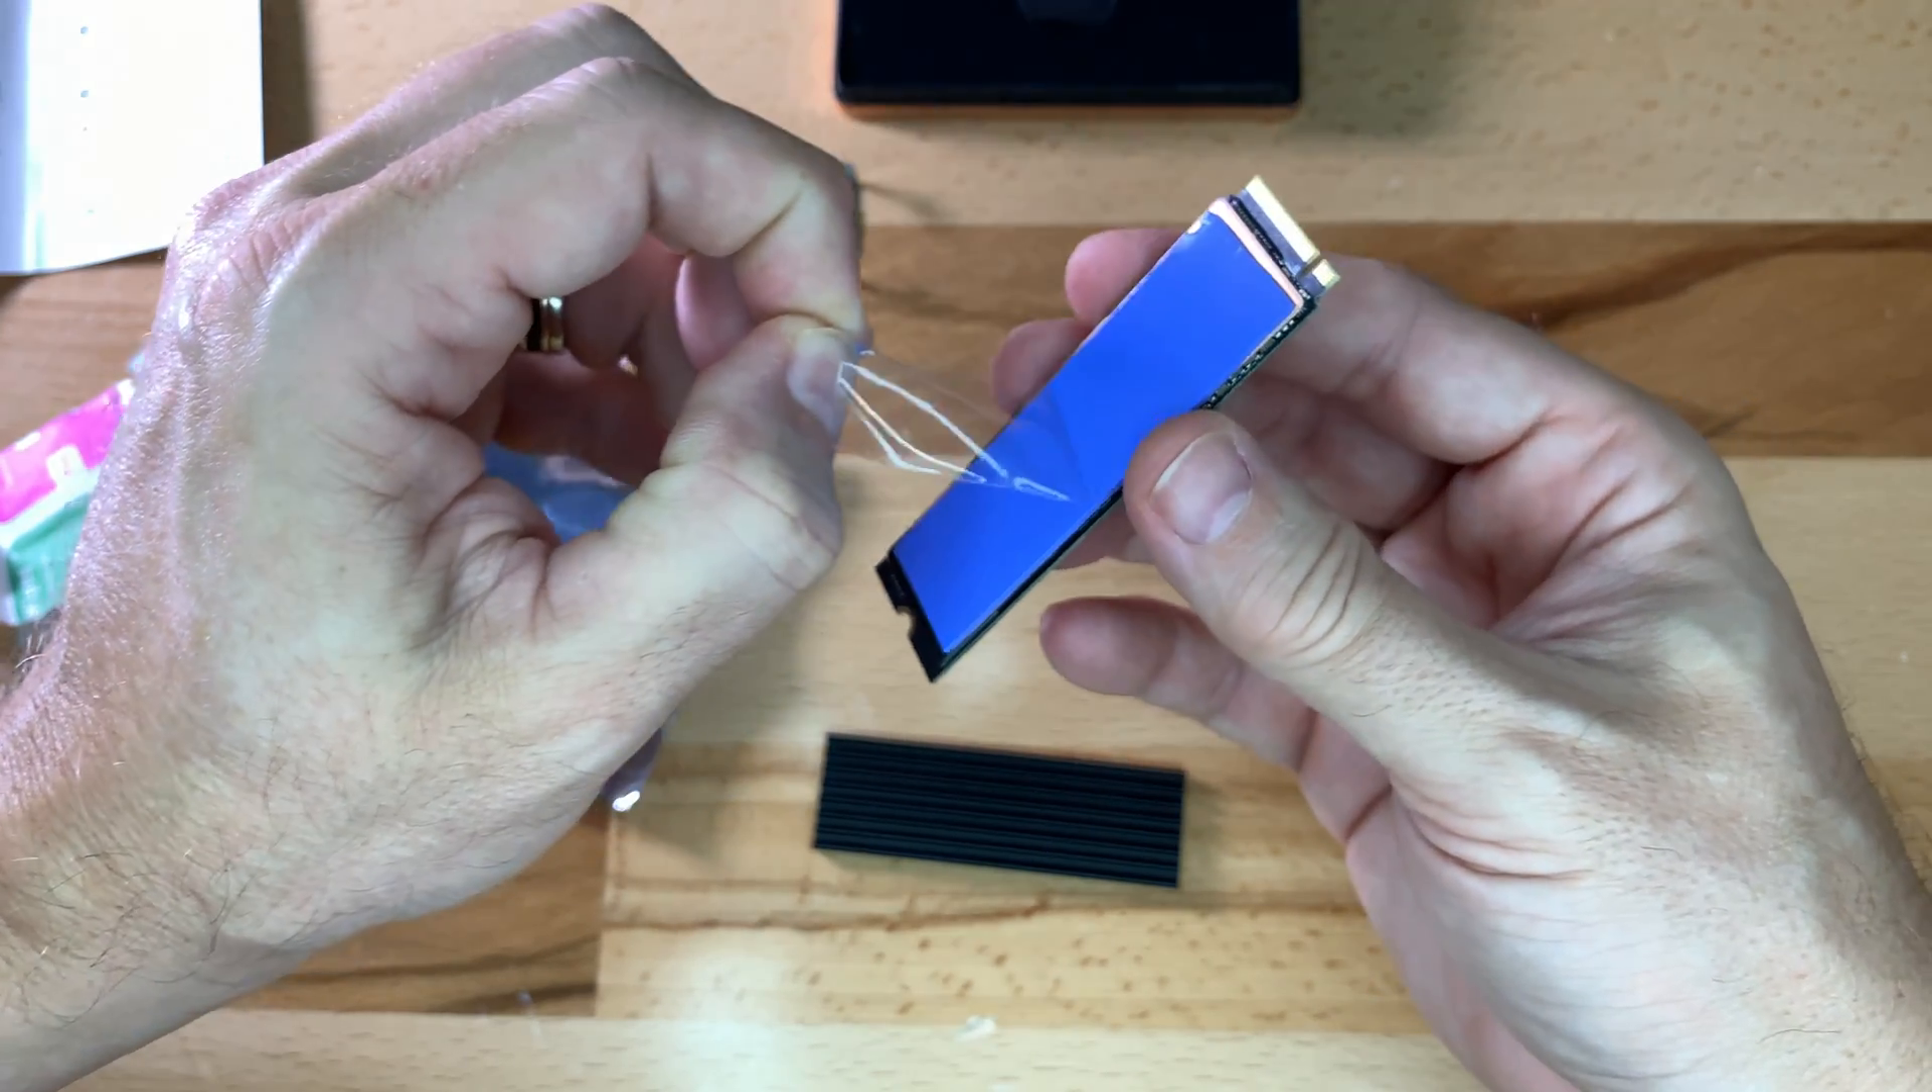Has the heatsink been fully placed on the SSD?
No.